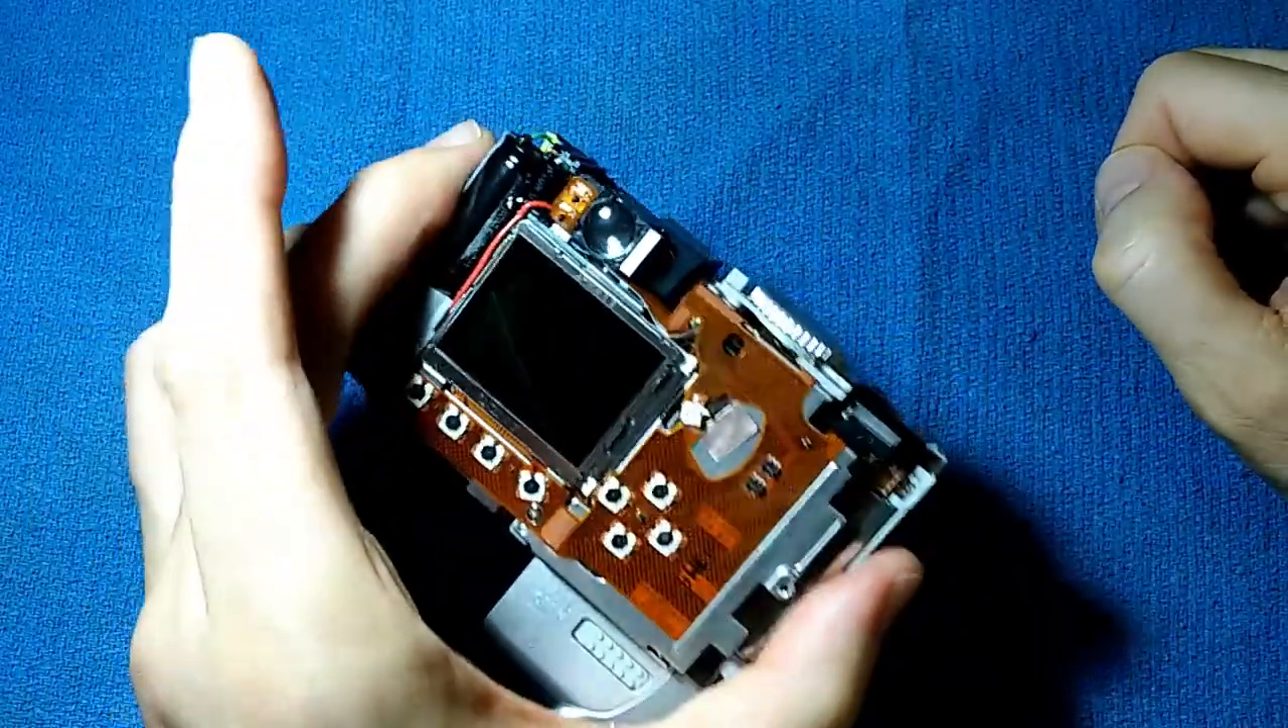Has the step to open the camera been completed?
Yes.